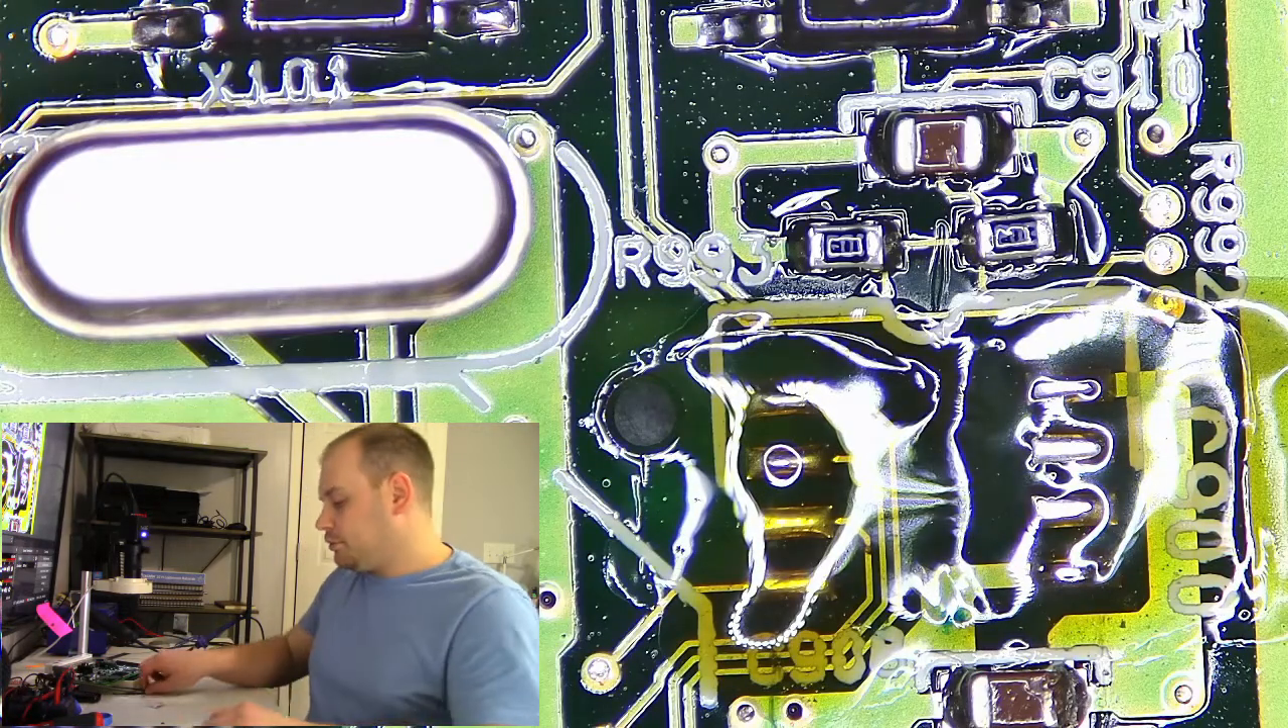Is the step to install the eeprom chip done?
No.